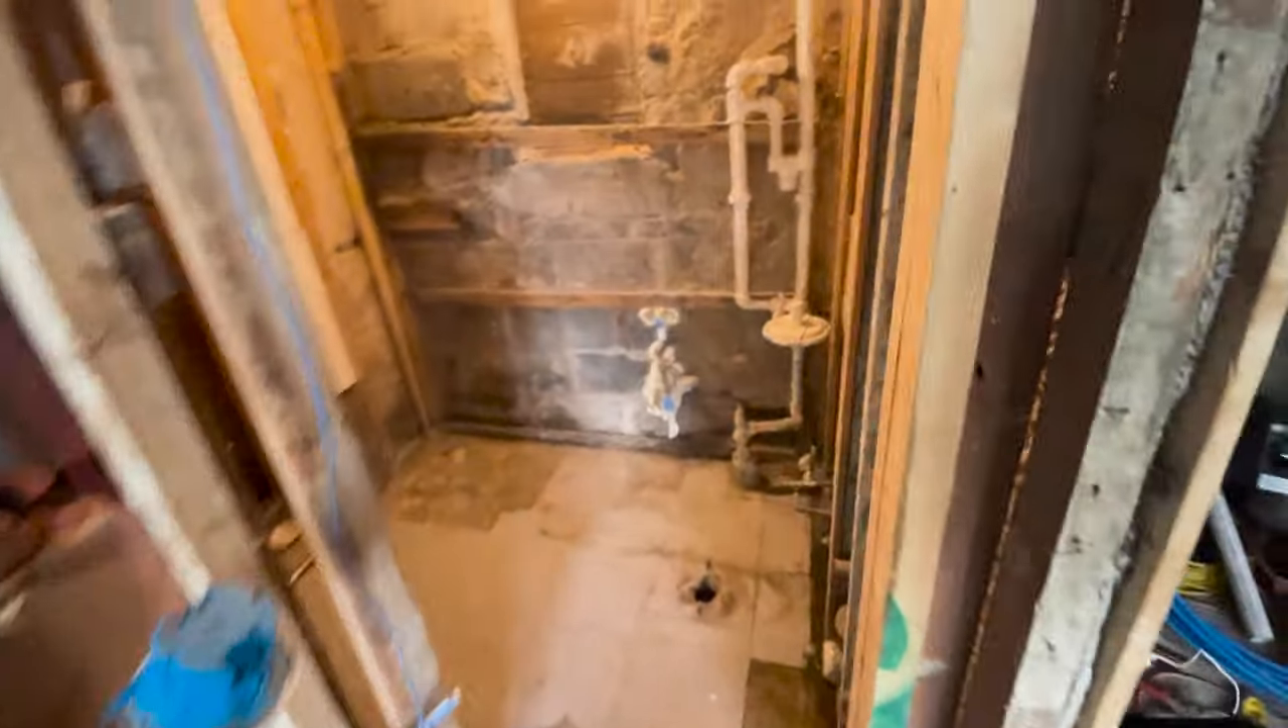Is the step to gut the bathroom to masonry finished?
Yes.